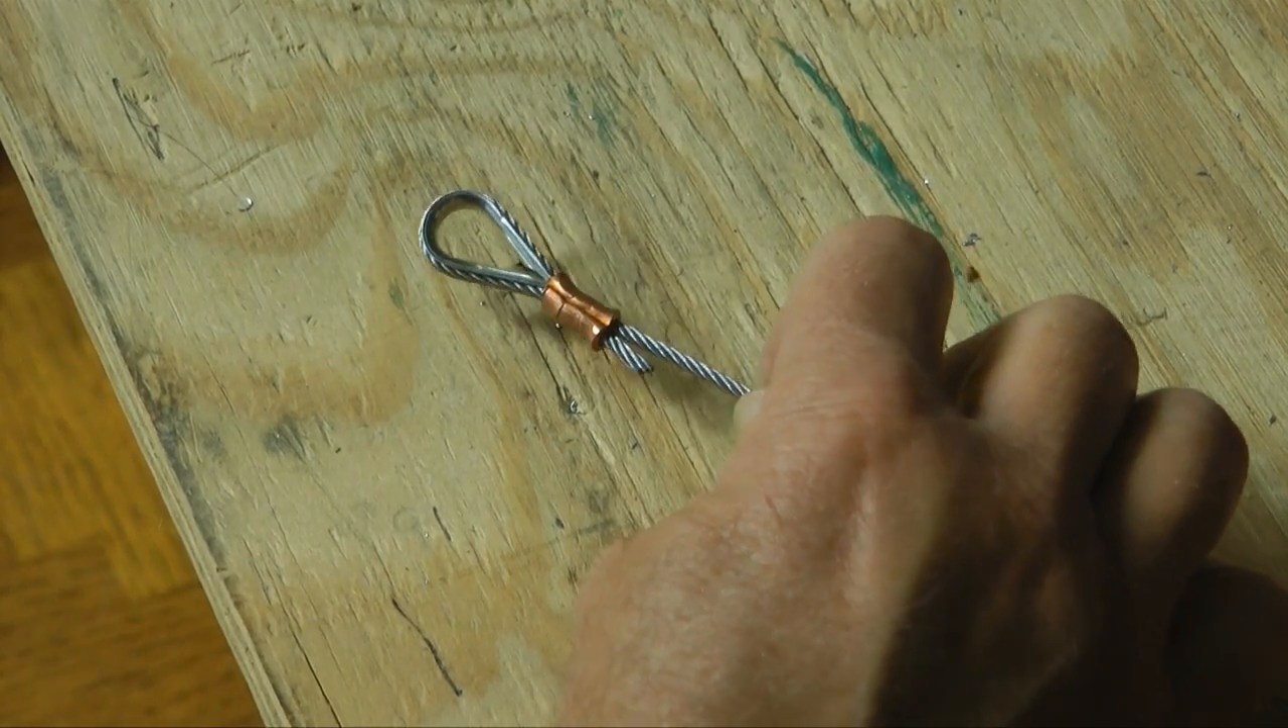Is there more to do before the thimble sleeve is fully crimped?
No.